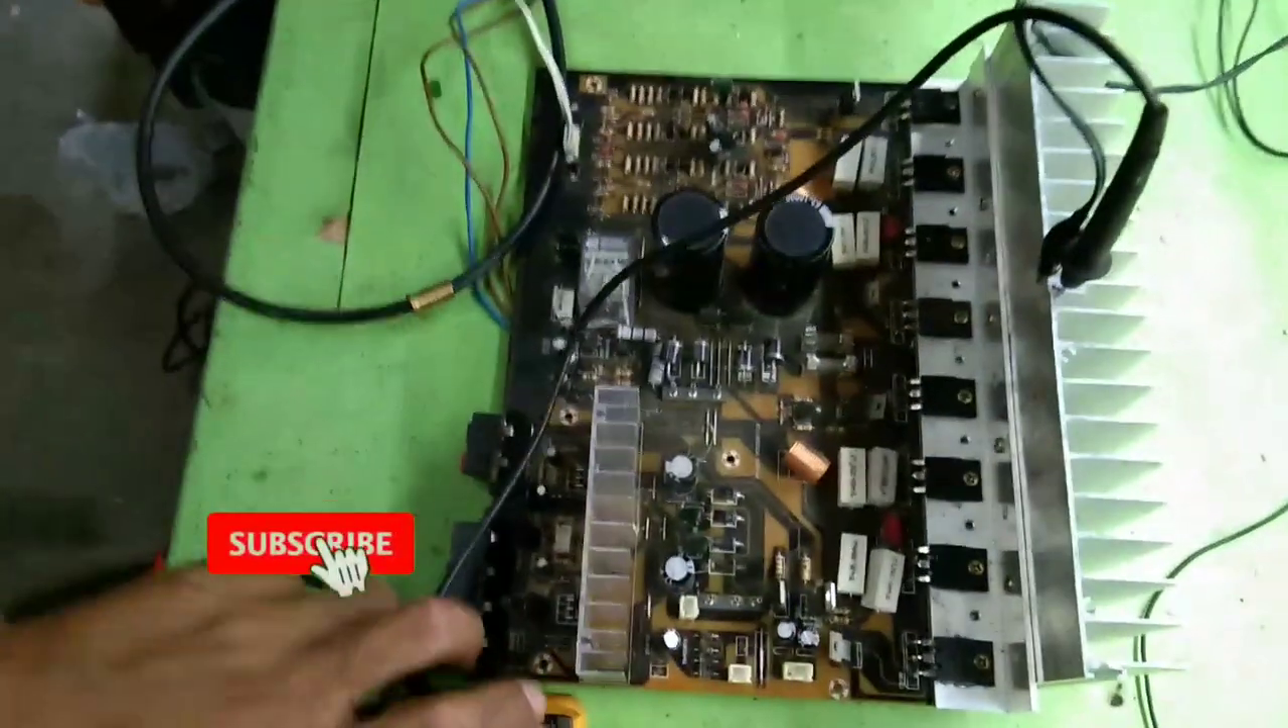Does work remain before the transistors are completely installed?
No.